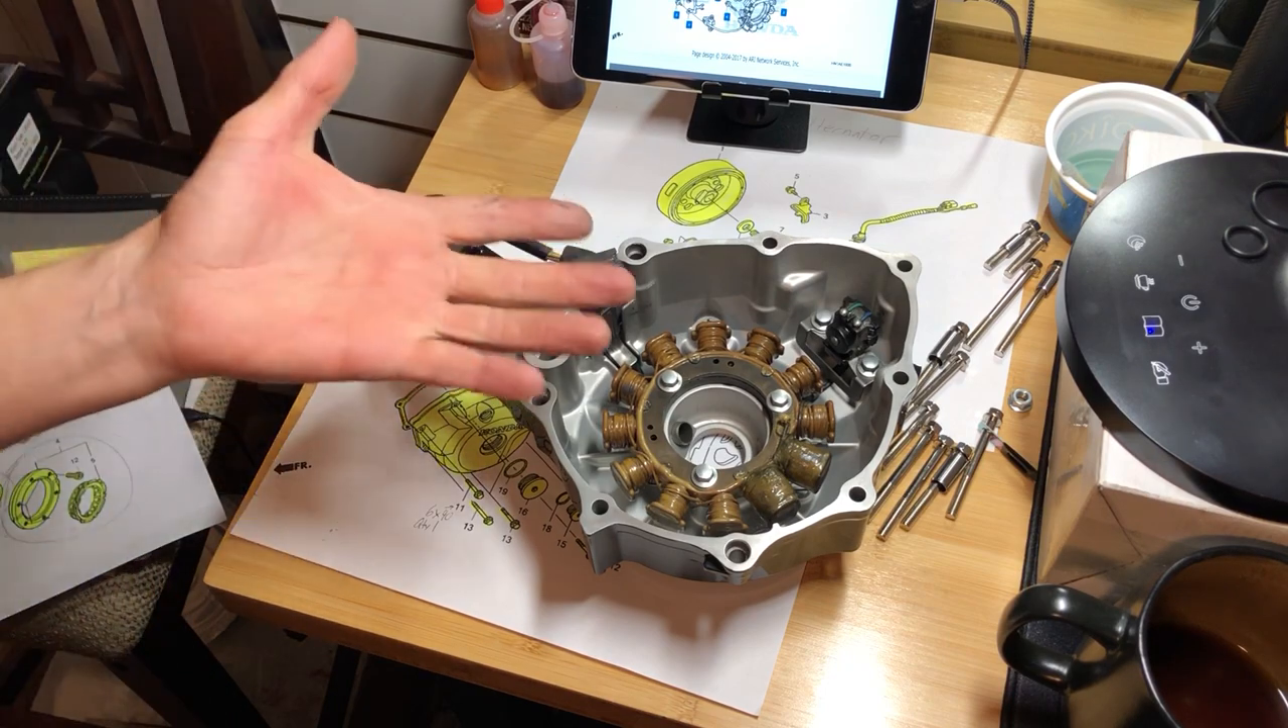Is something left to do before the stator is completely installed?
No.